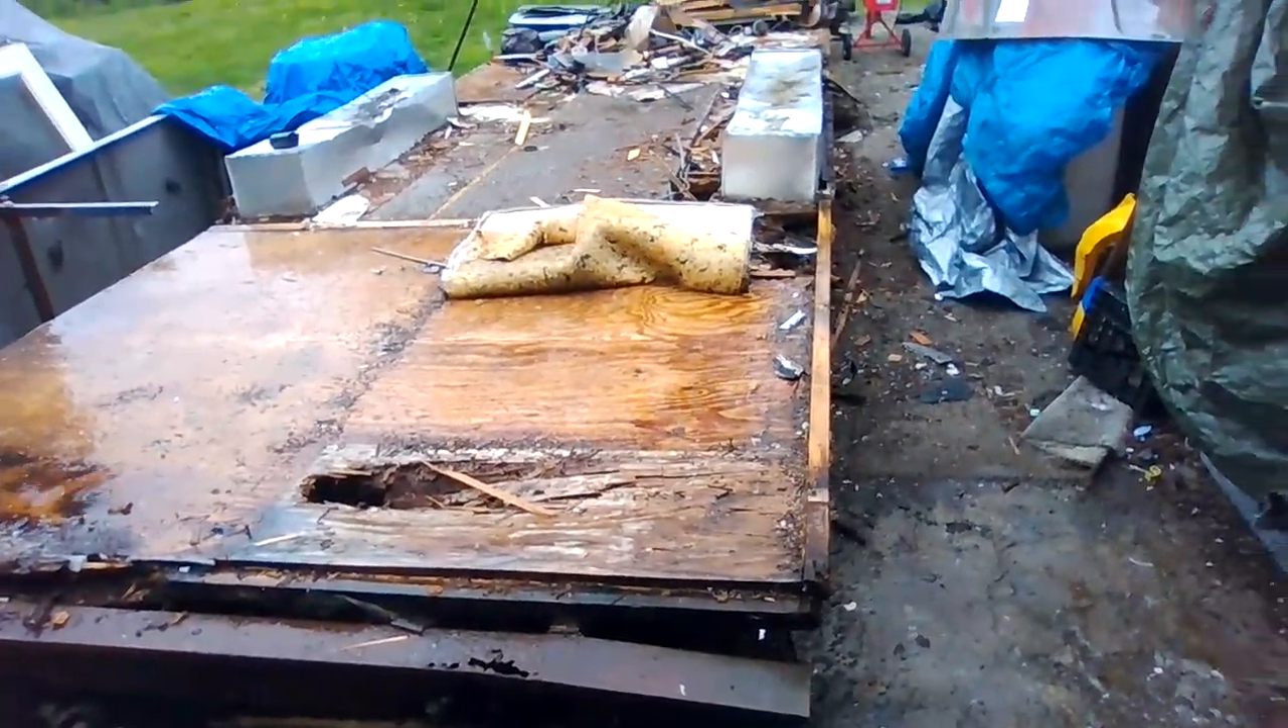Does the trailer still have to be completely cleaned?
Yes.